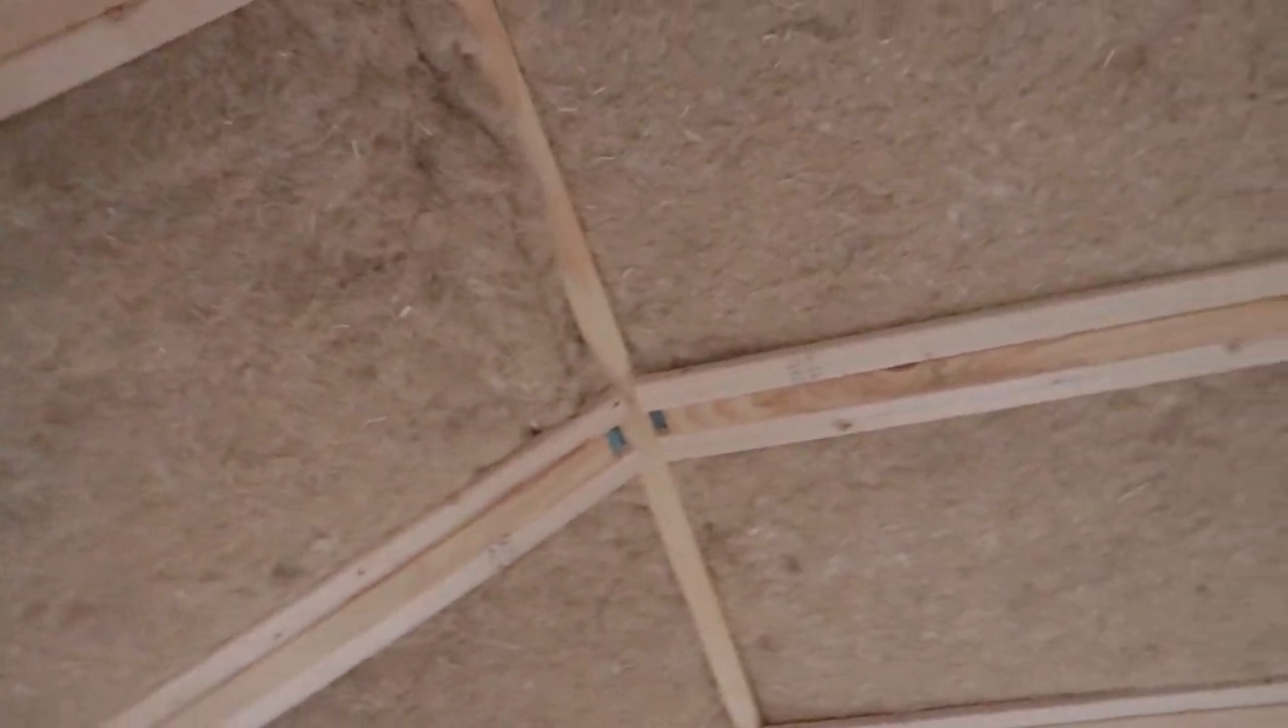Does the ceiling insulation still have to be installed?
No.